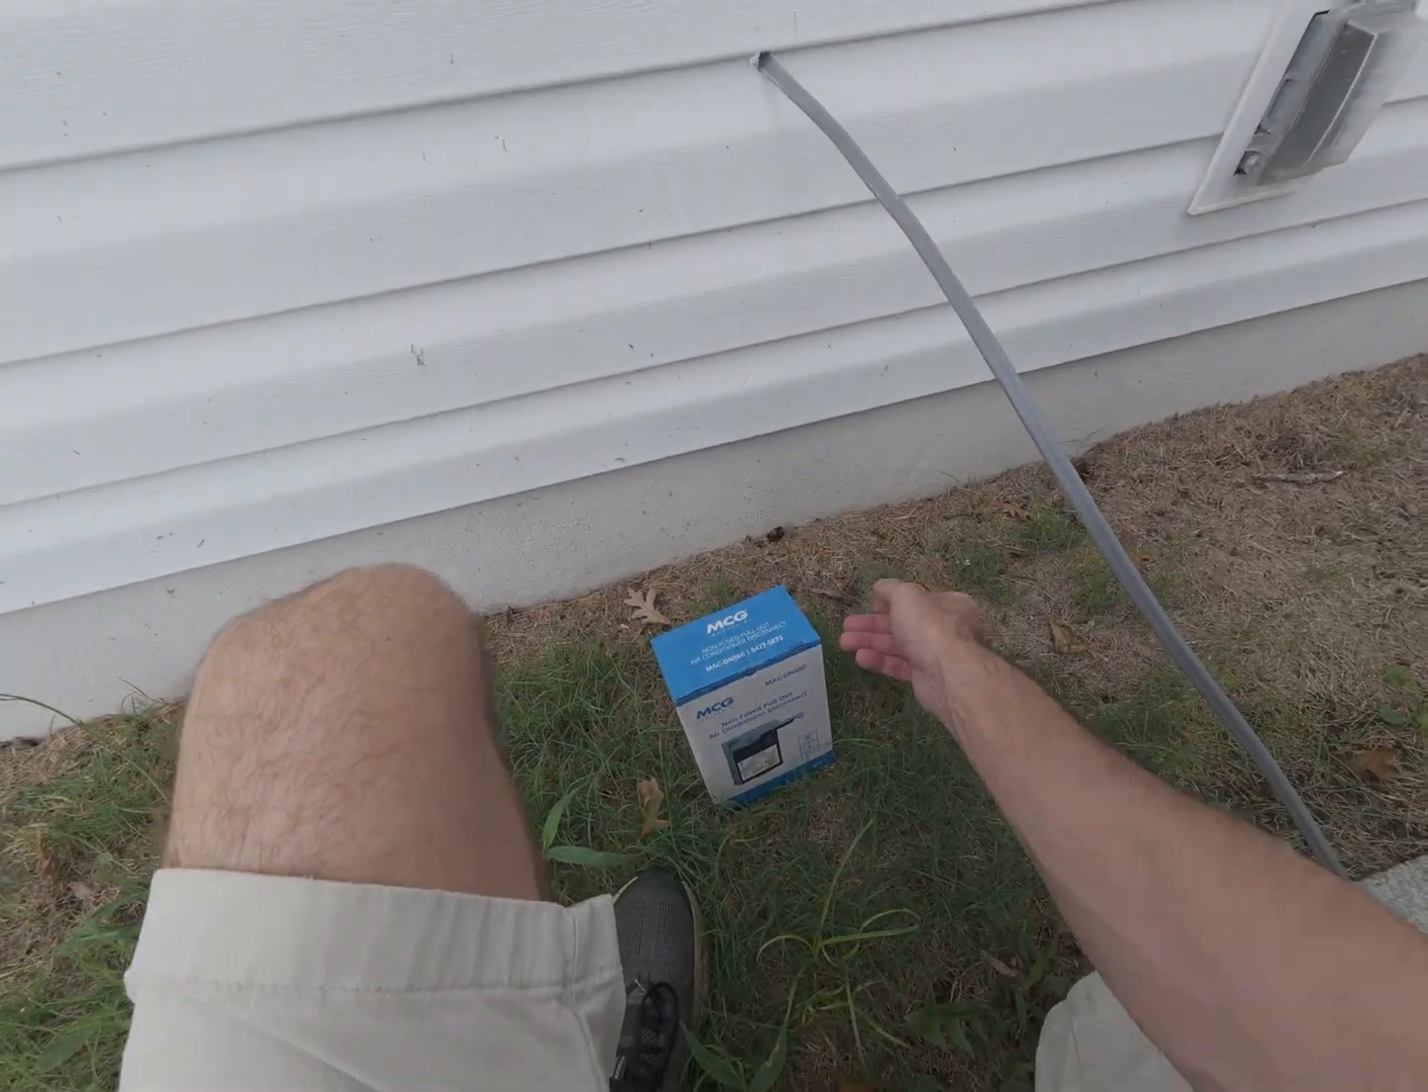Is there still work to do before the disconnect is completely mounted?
Yes.